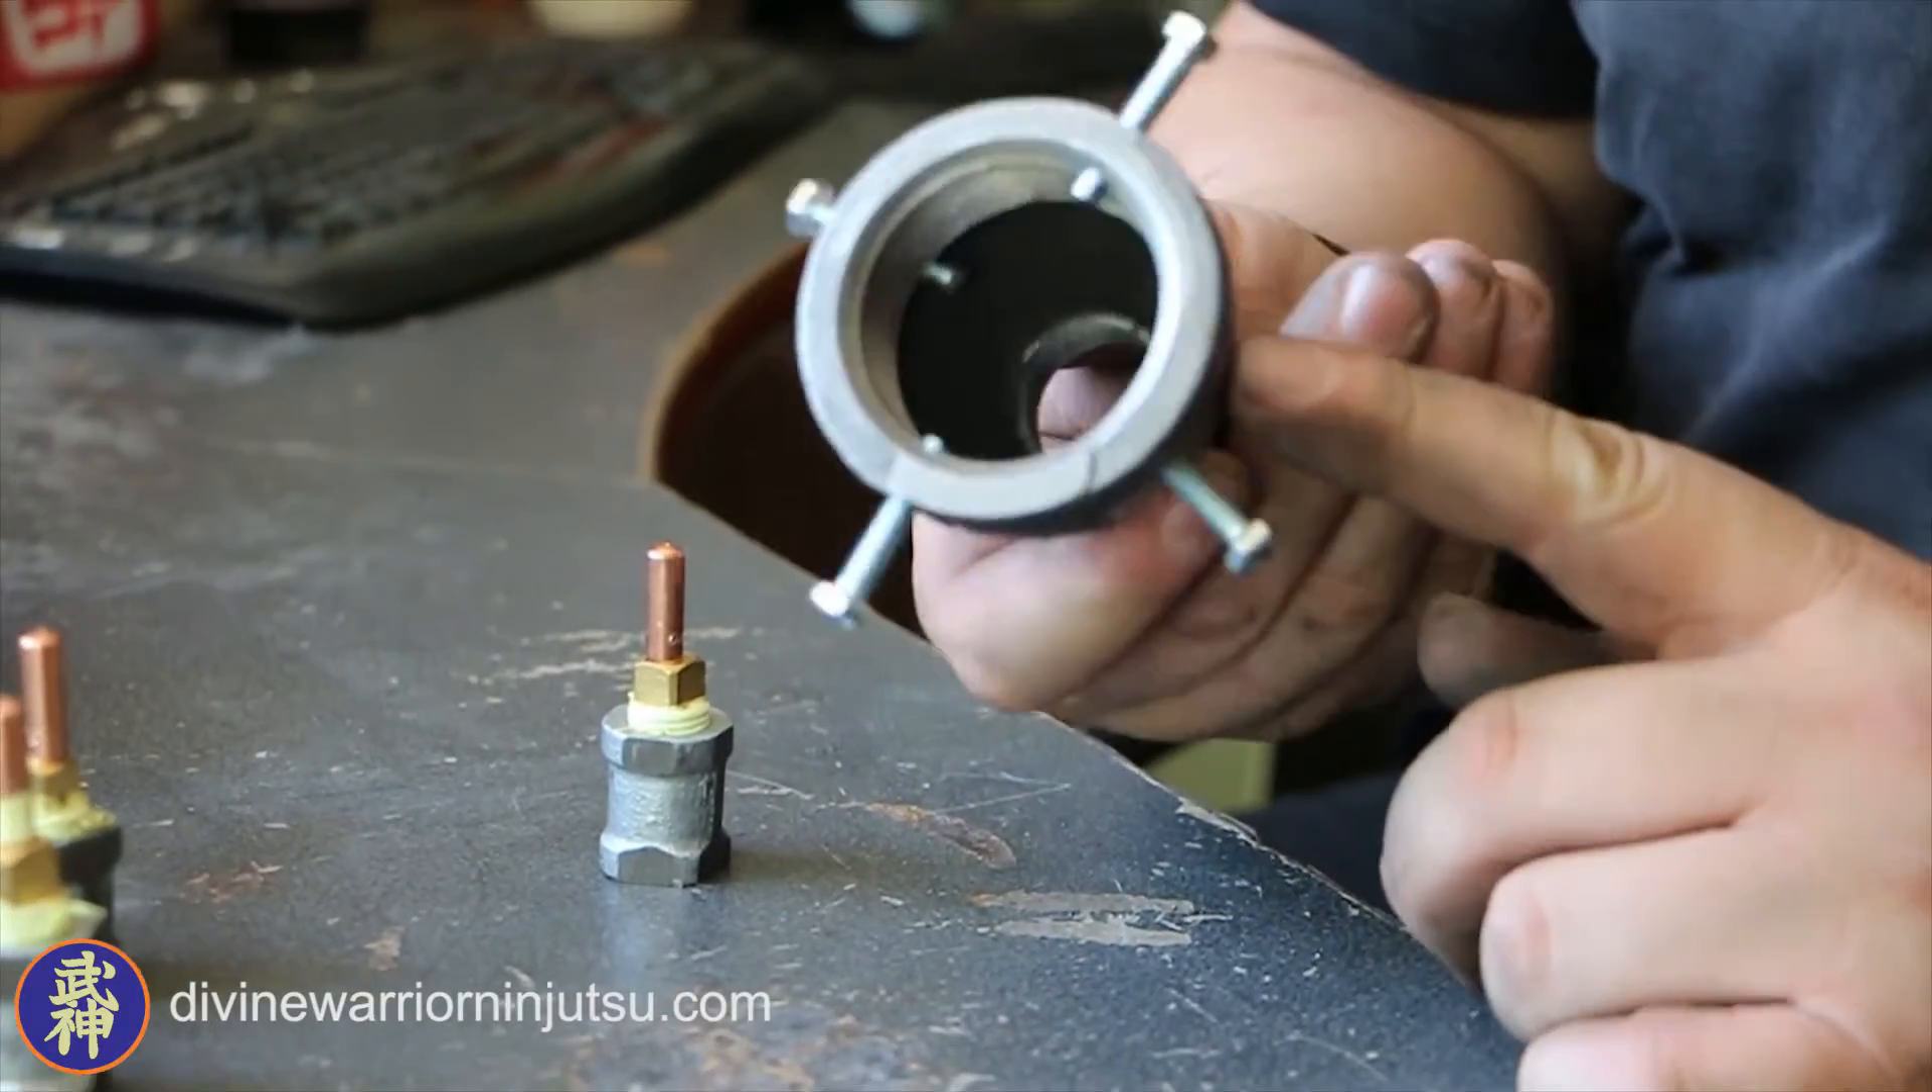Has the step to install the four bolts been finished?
Yes.